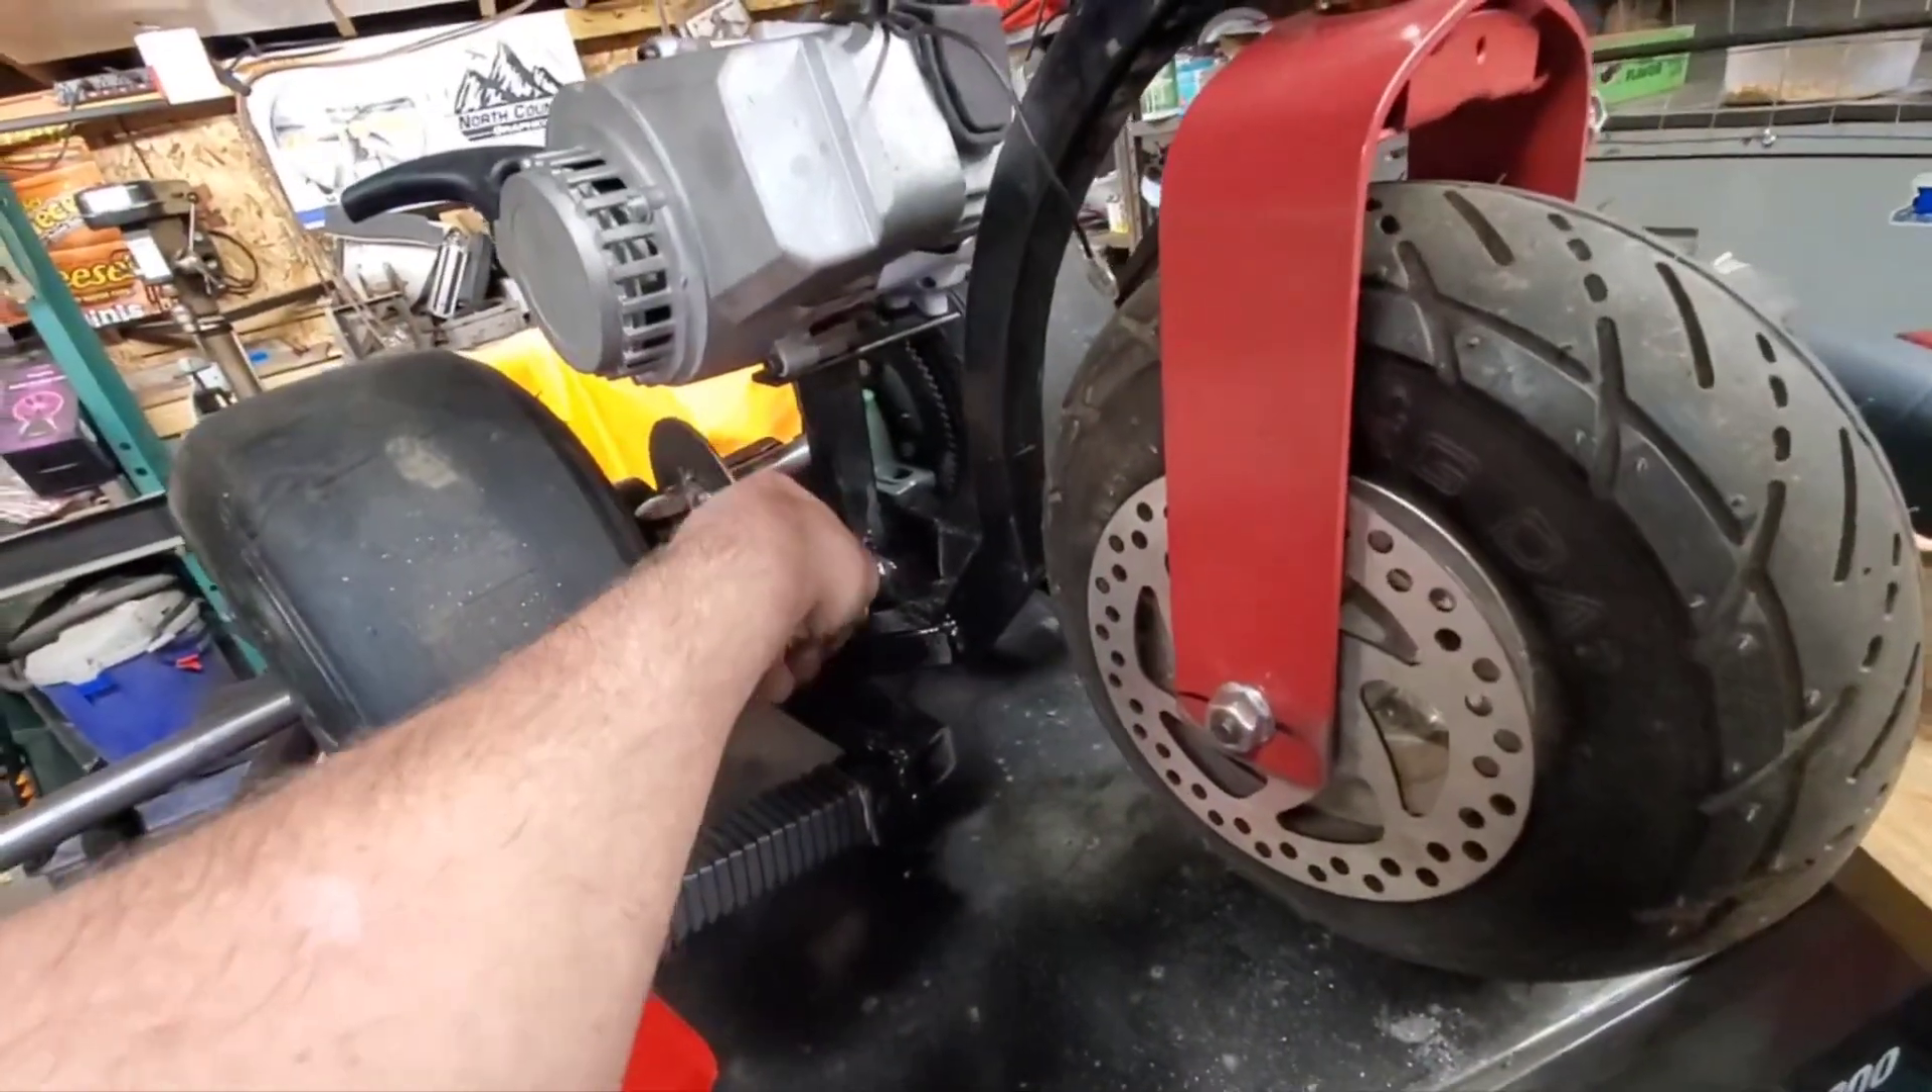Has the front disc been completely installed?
Yes.